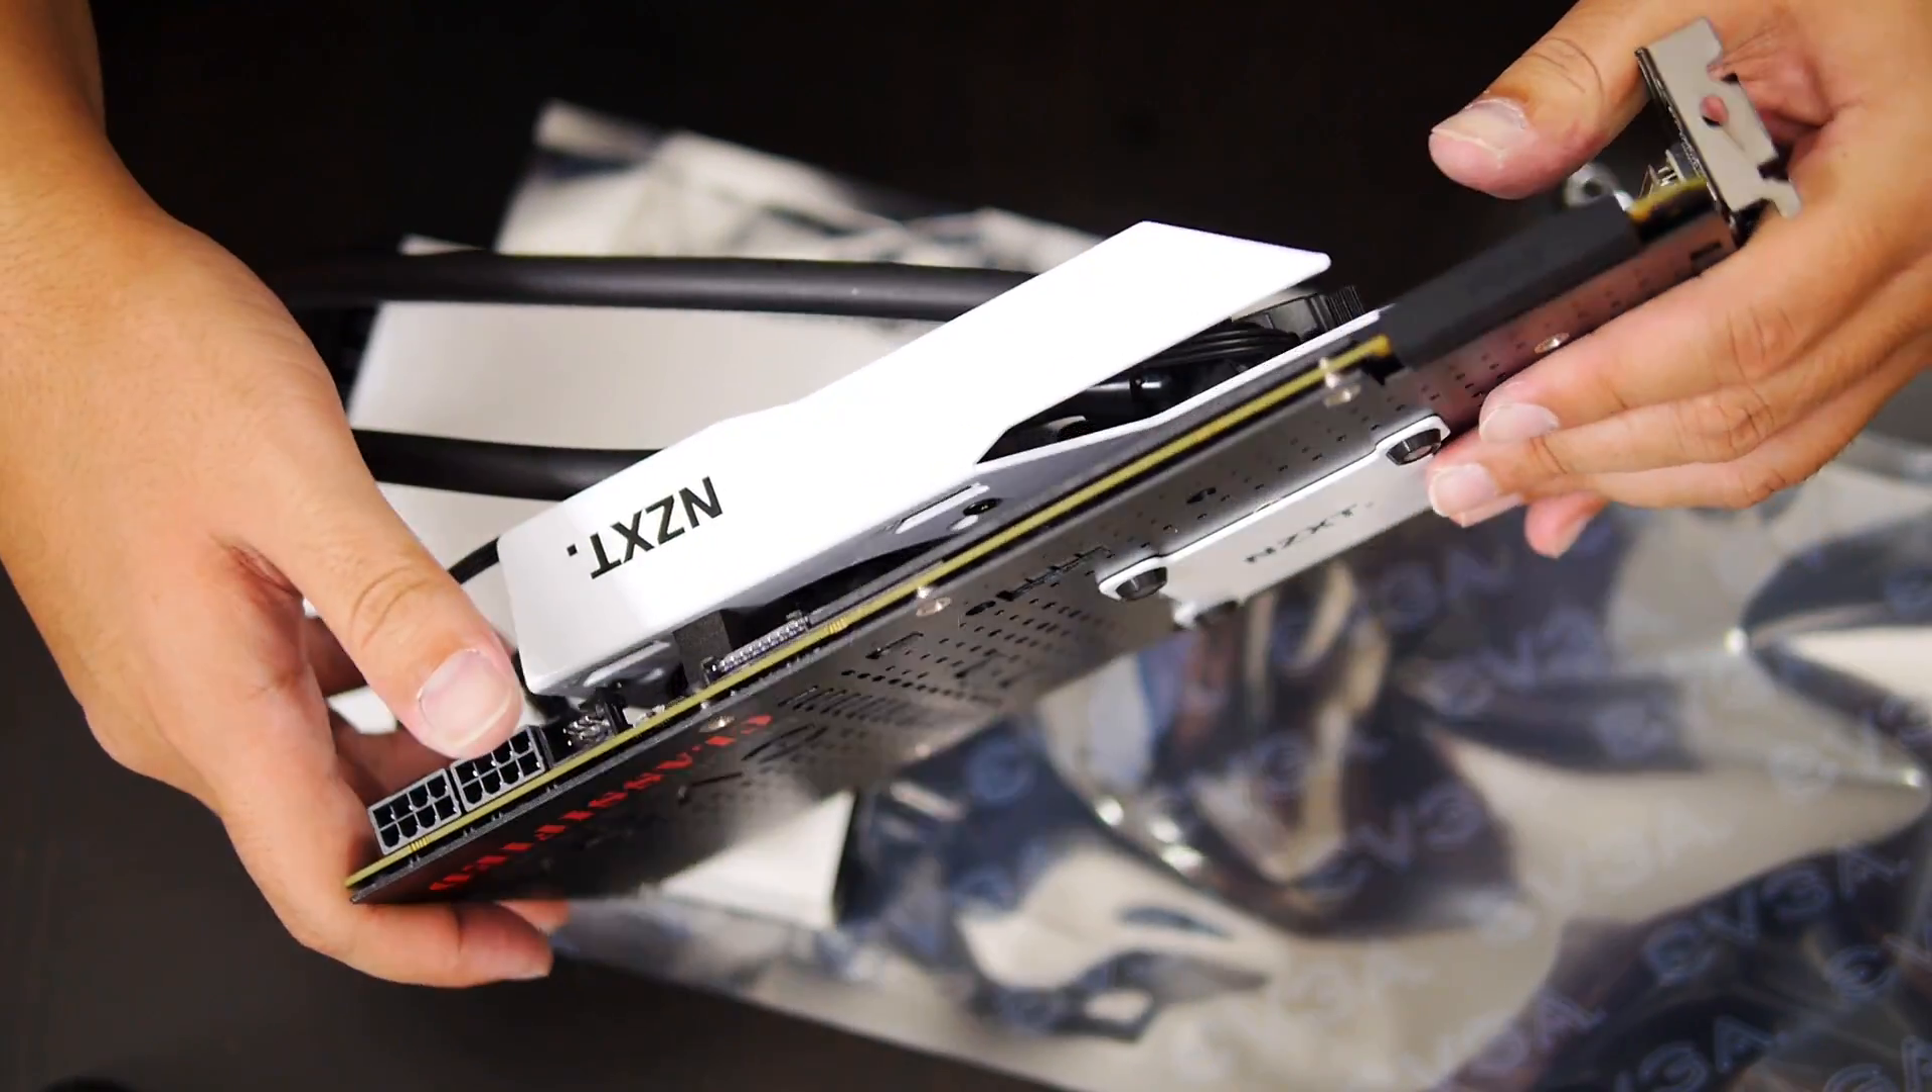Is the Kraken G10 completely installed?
Yes.